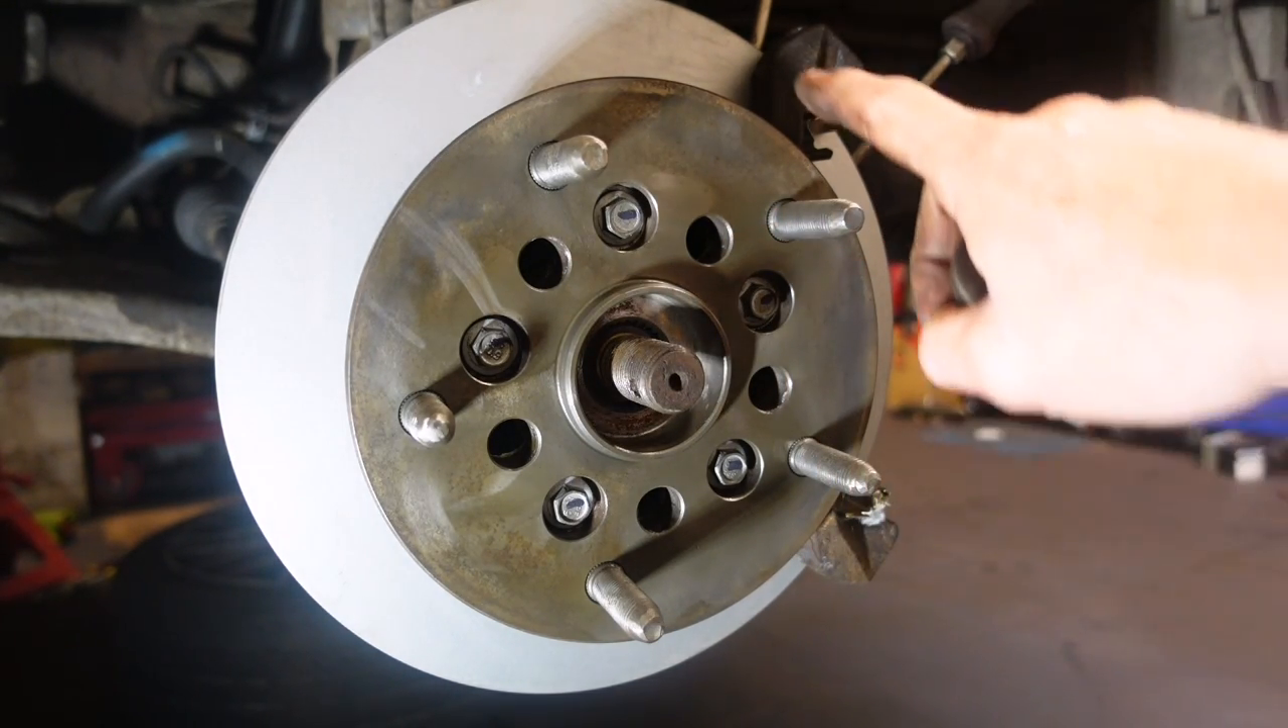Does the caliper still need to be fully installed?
Yes.